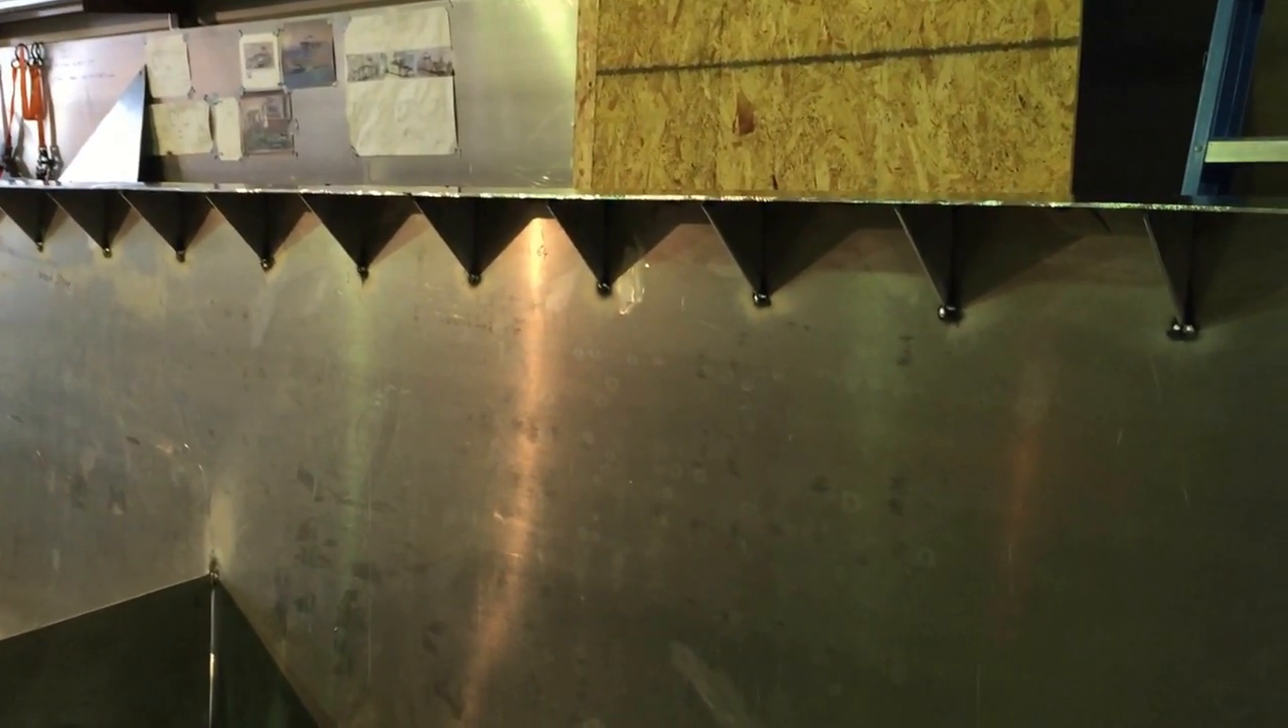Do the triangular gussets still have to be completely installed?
No.